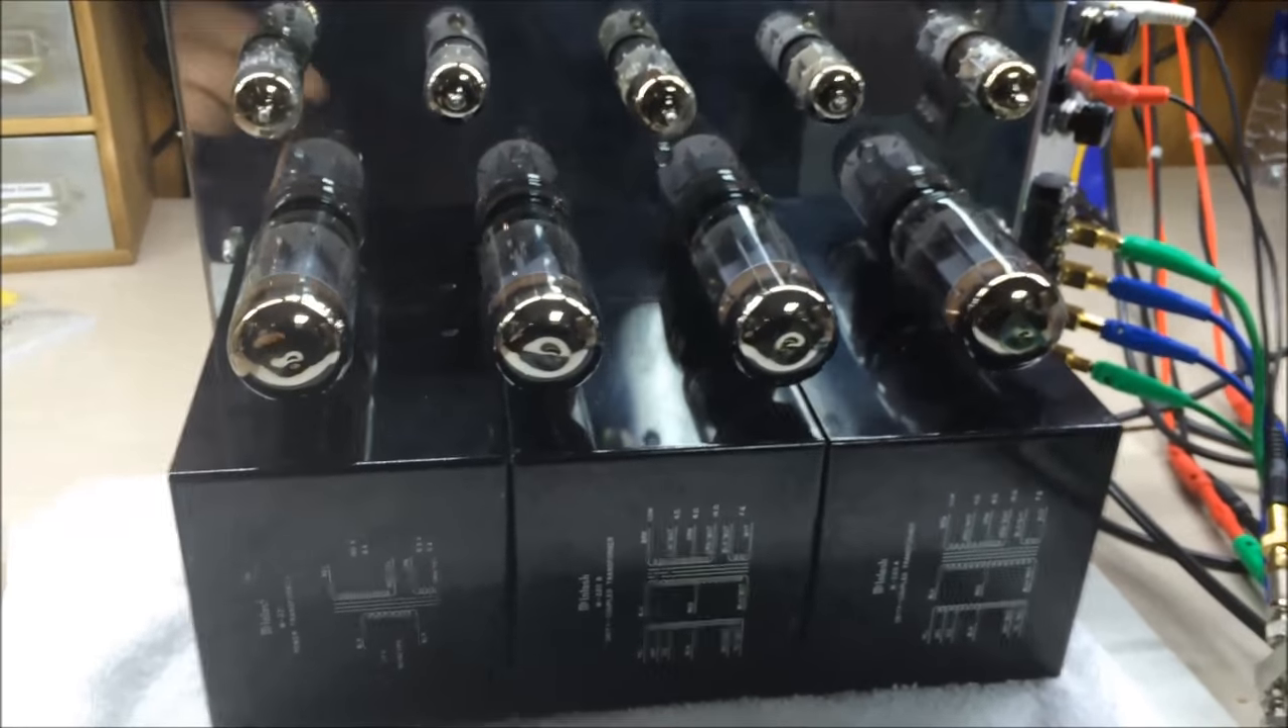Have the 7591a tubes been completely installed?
Yes.